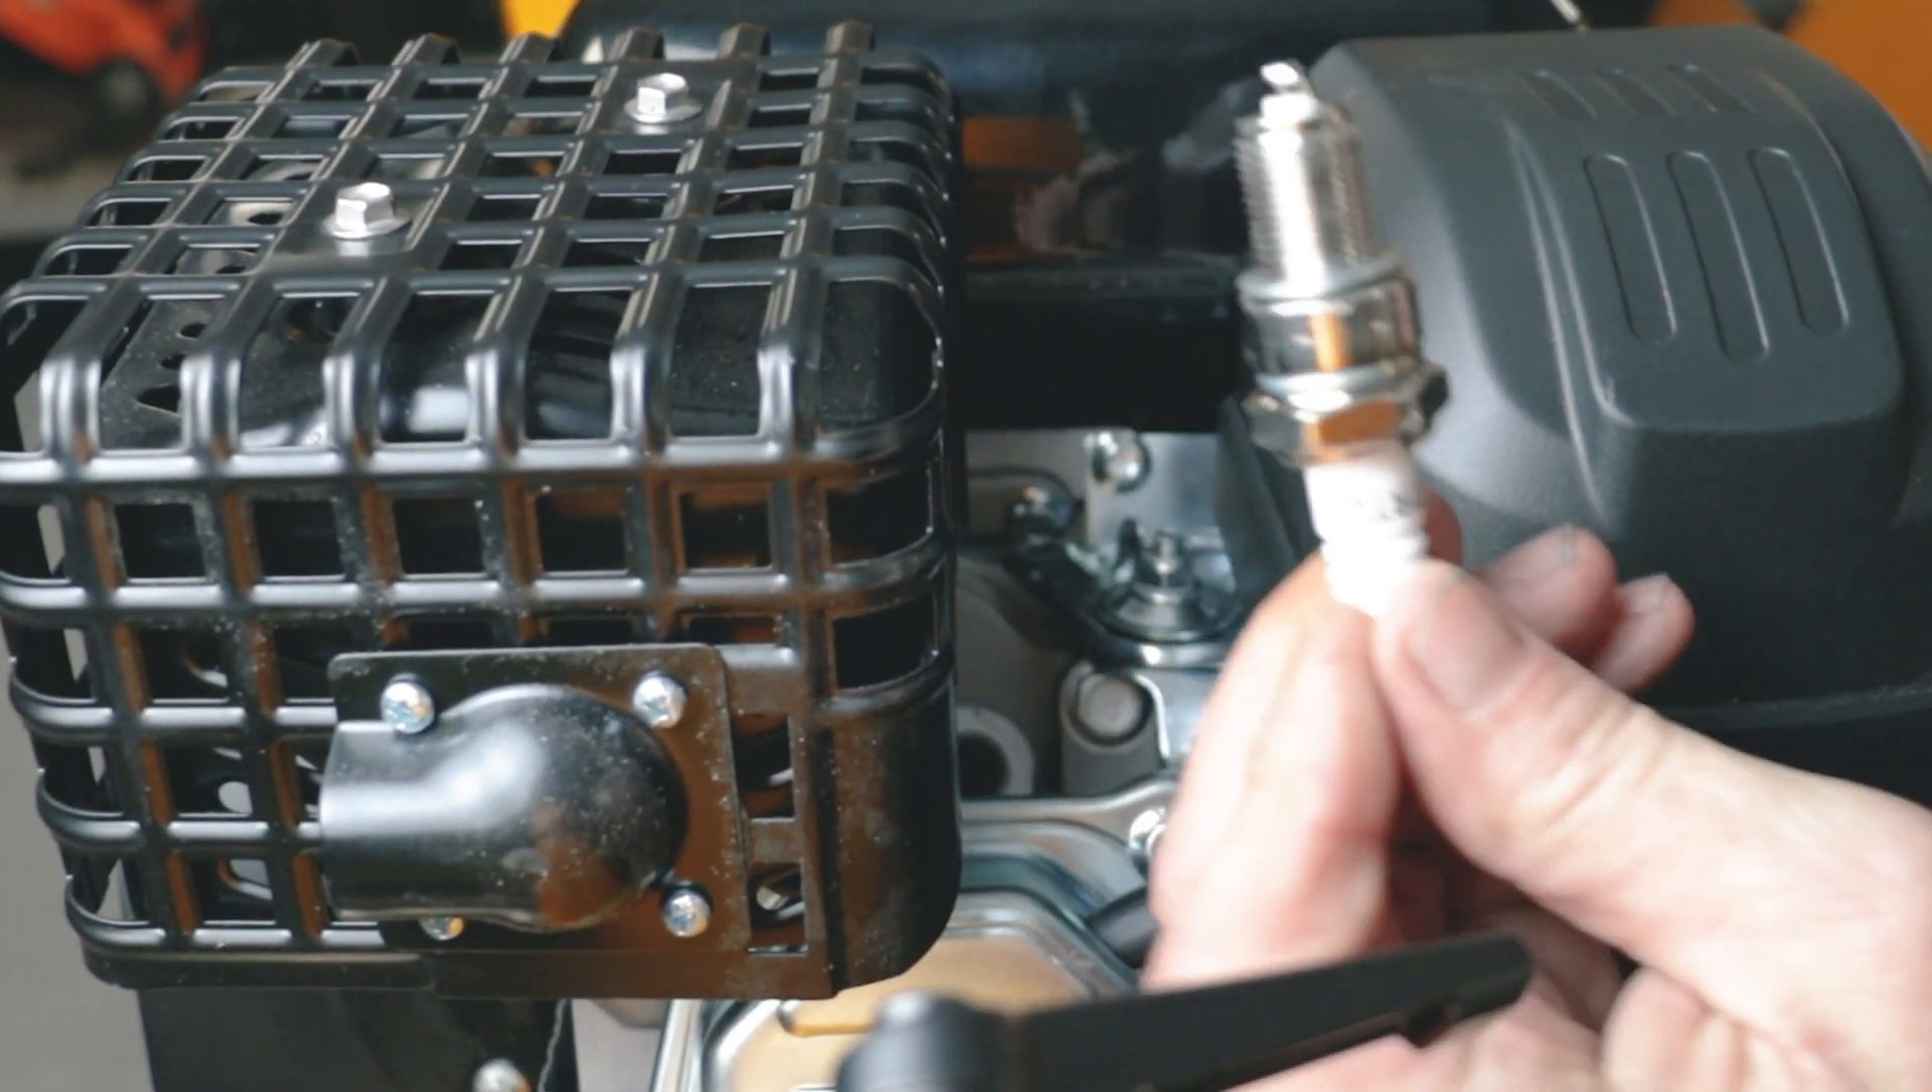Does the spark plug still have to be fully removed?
No.